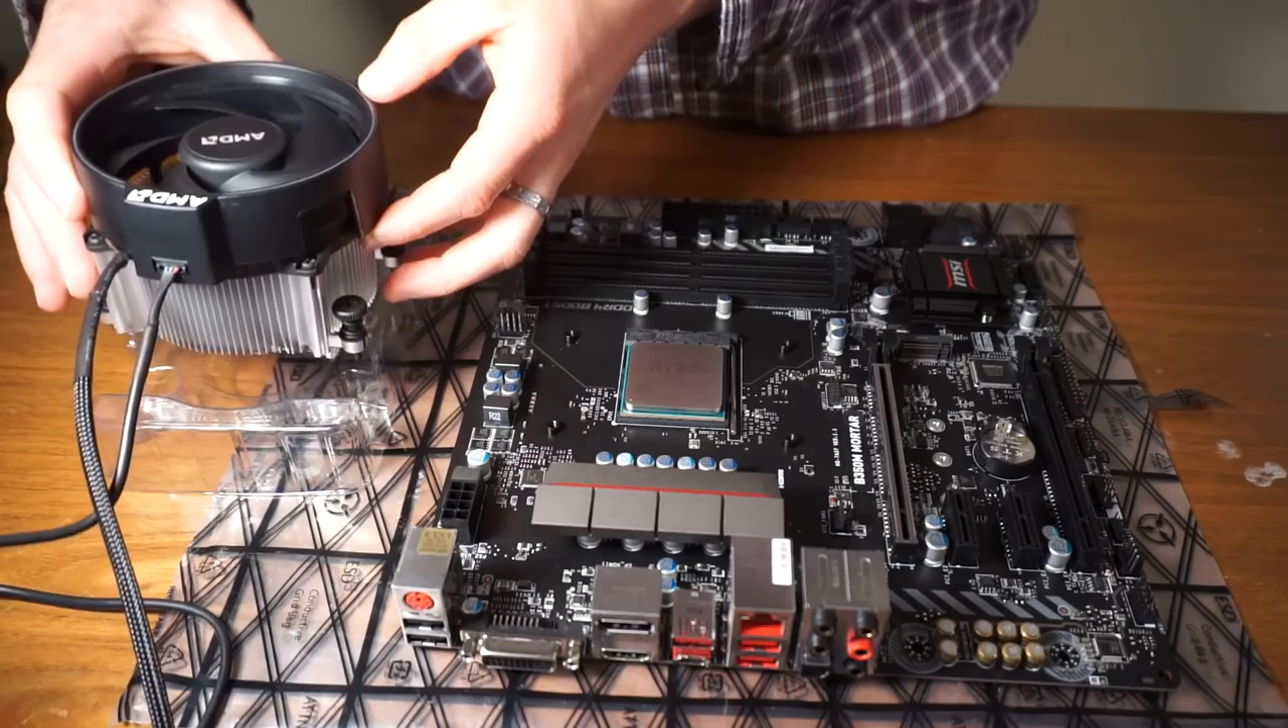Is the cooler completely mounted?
No.